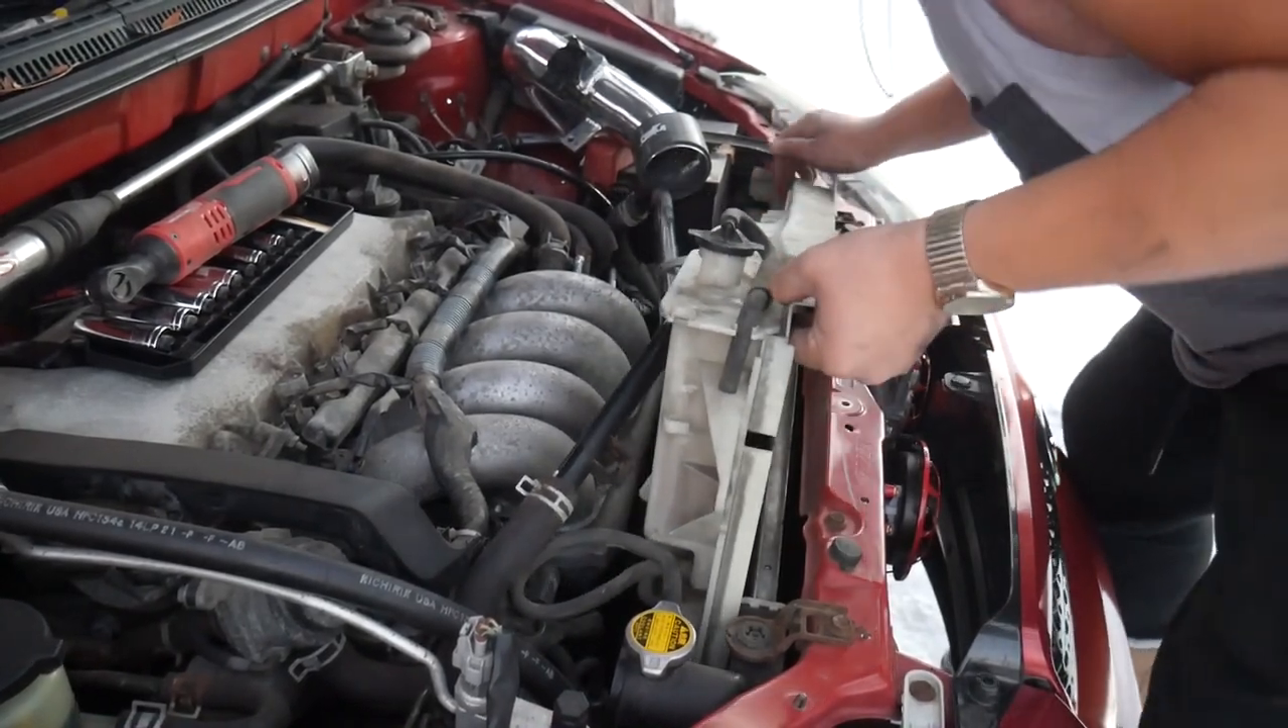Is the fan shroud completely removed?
No.